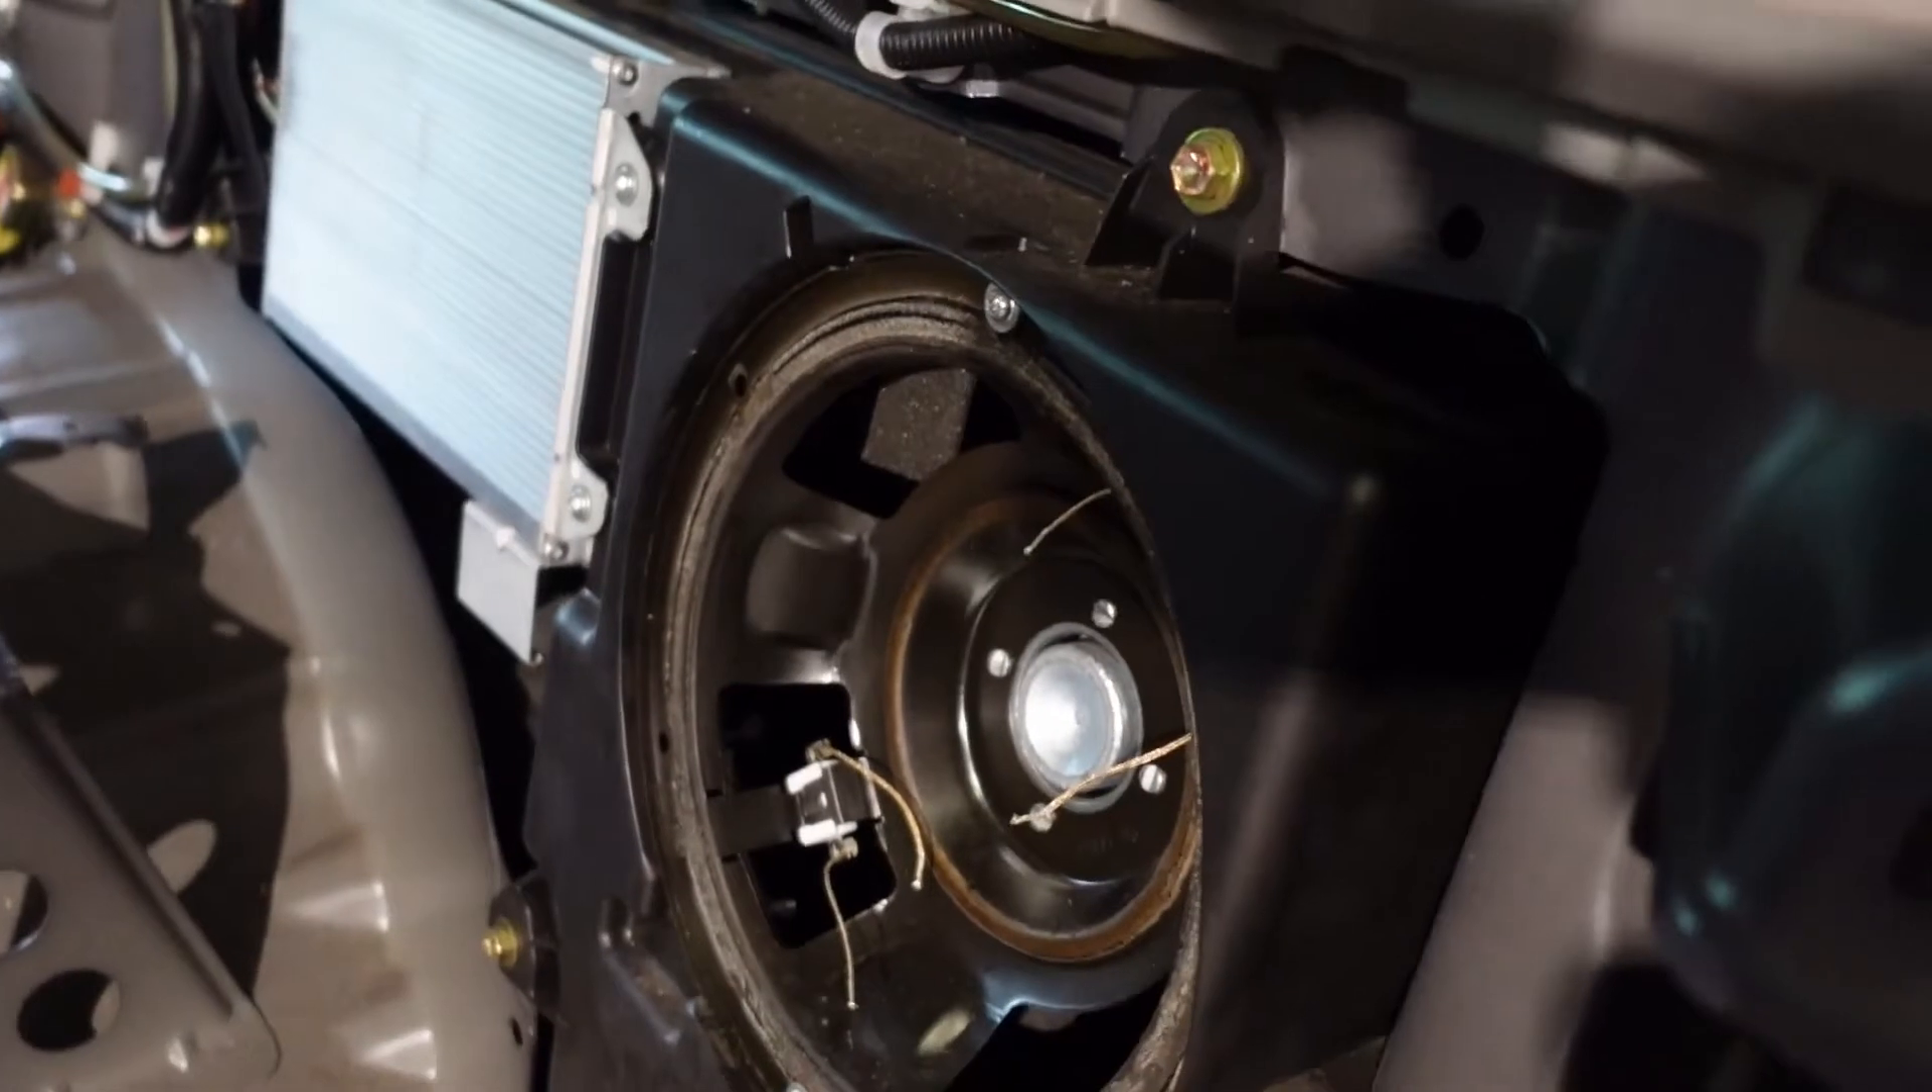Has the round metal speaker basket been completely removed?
No.